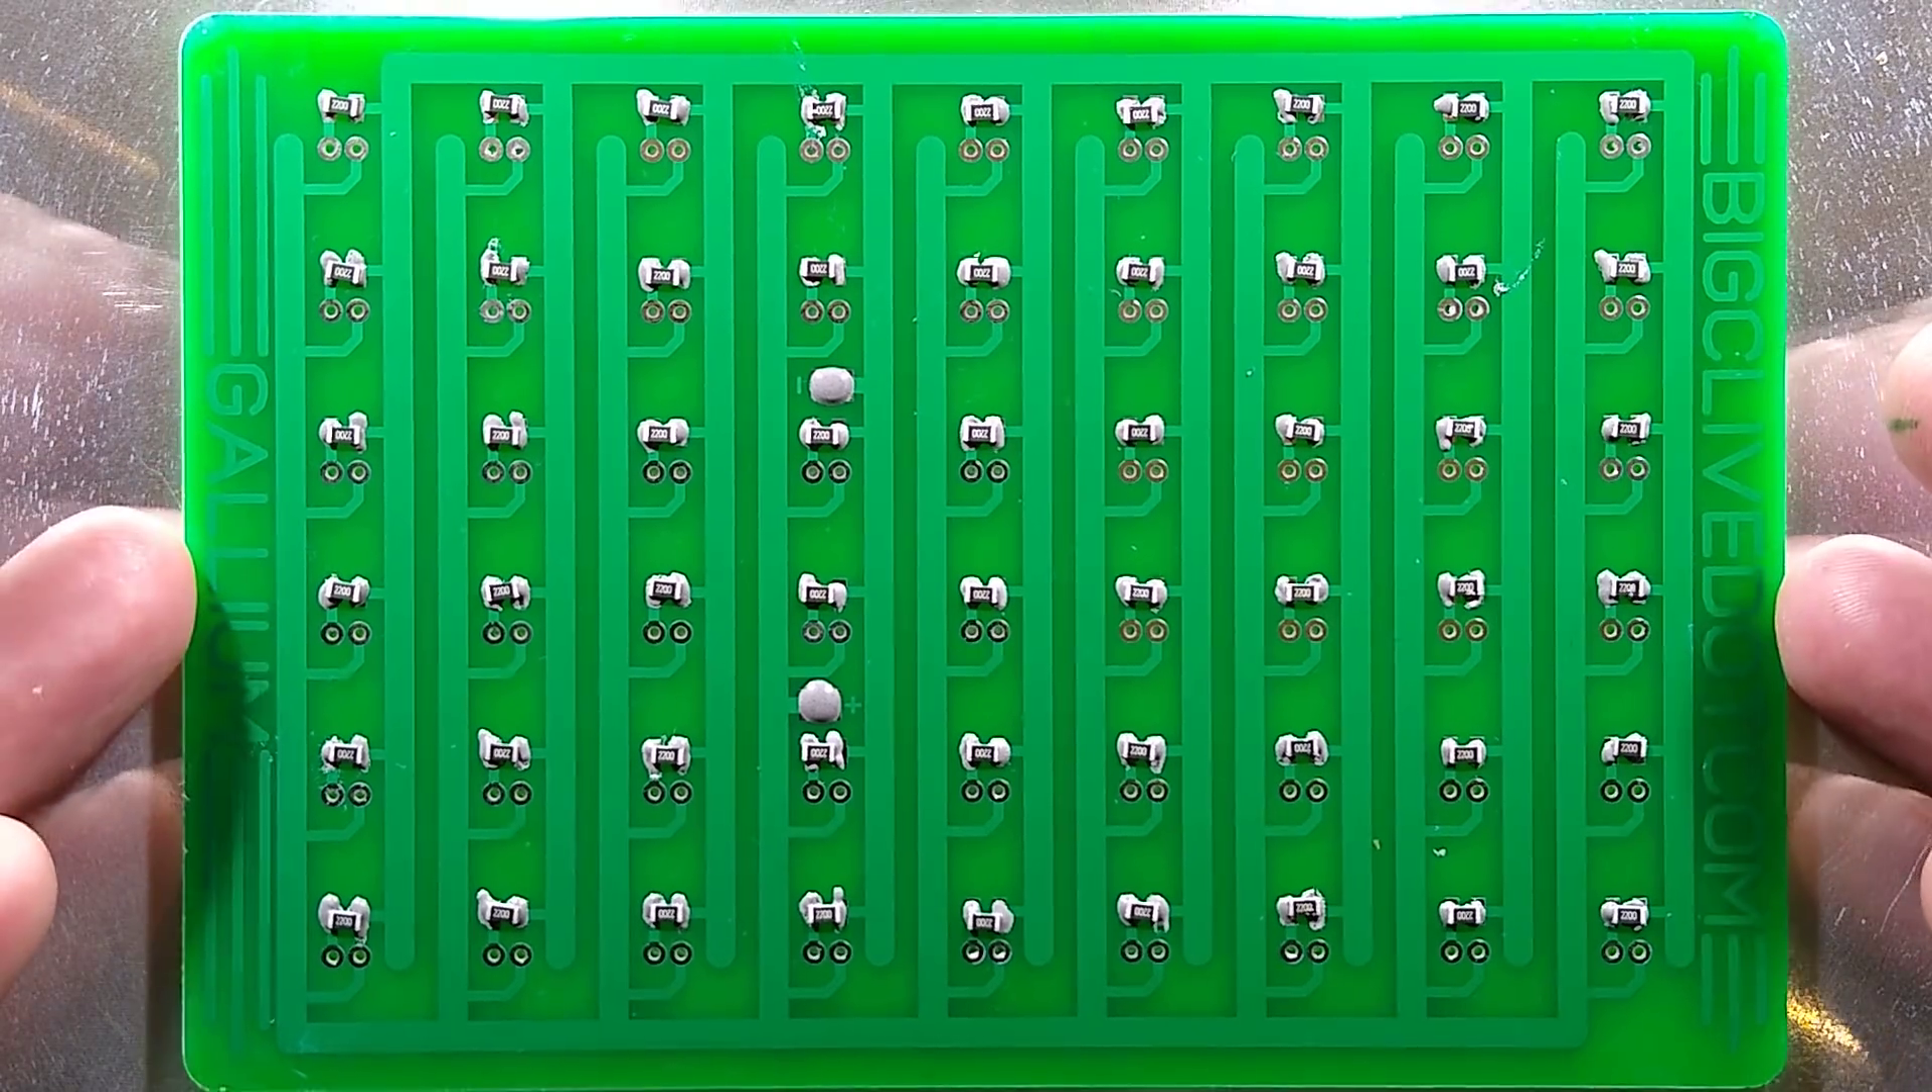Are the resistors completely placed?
Yes.